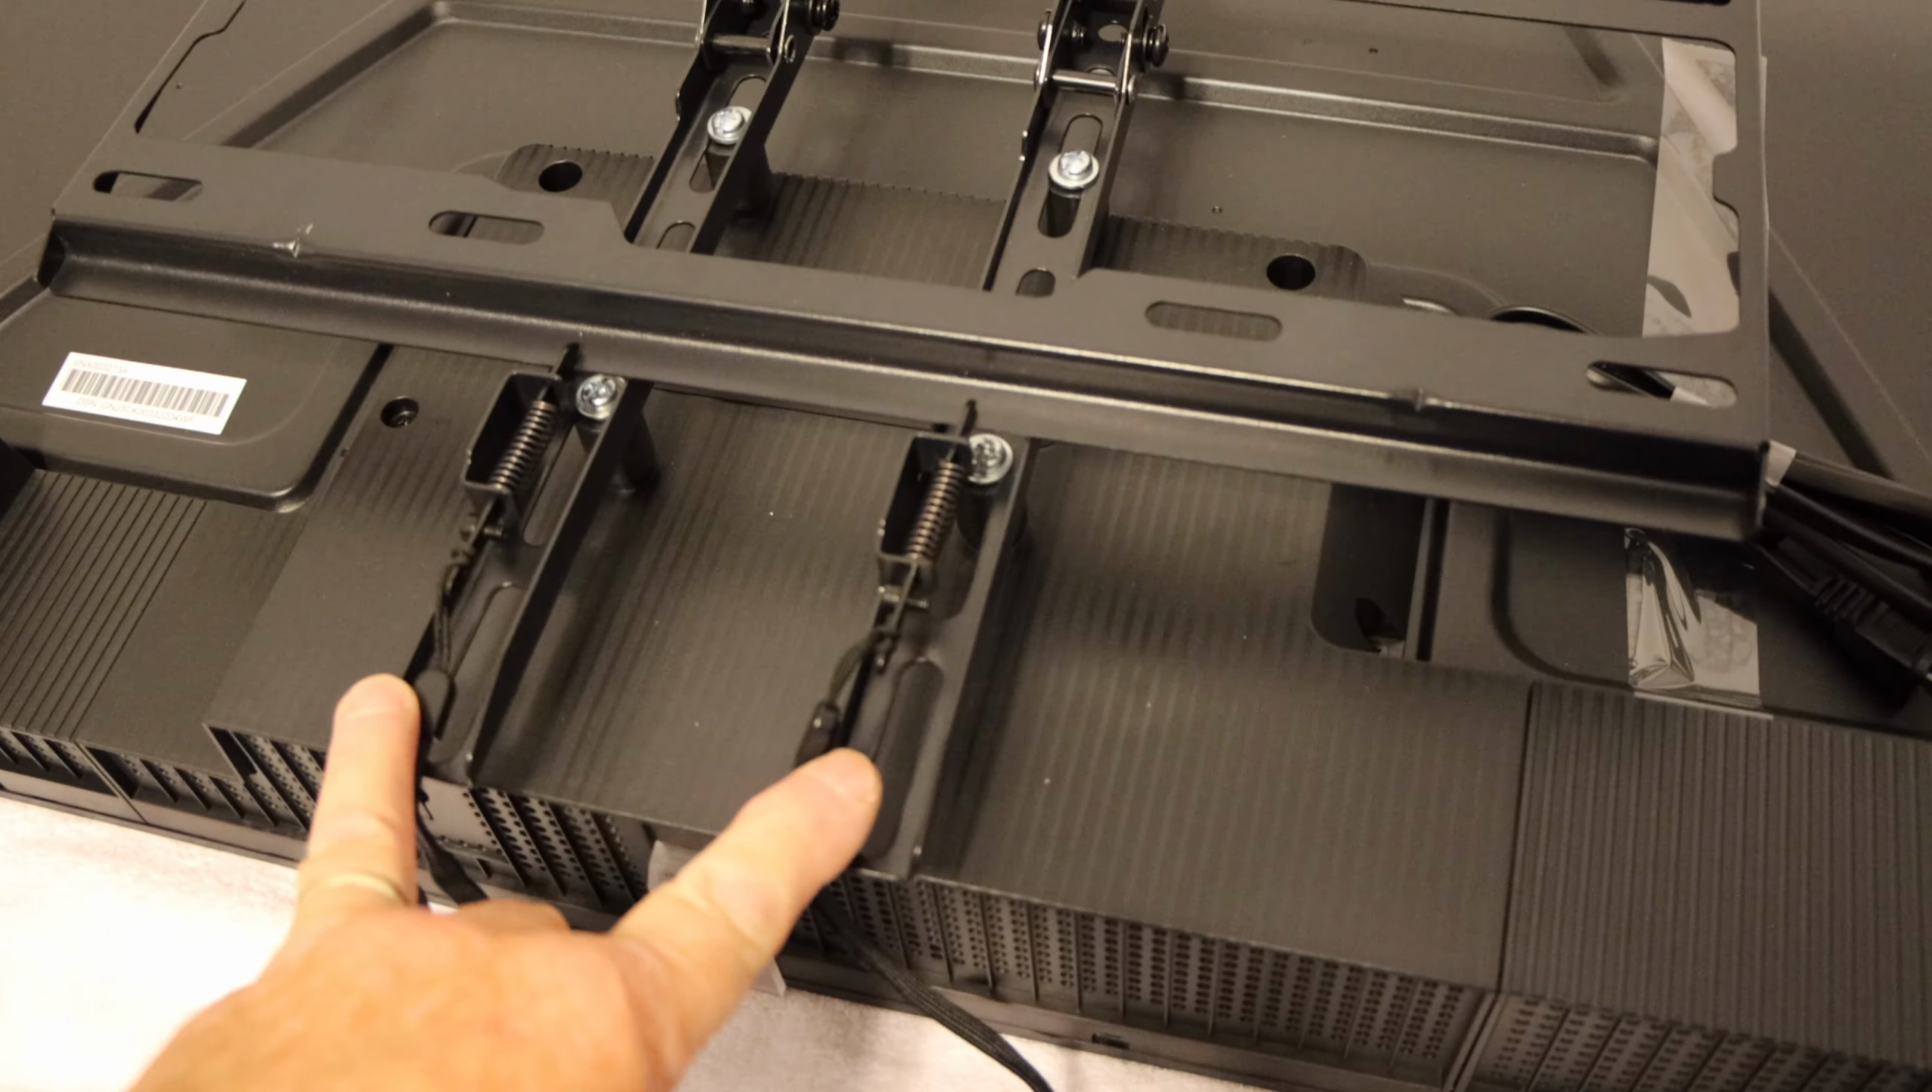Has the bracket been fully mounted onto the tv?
Yes.